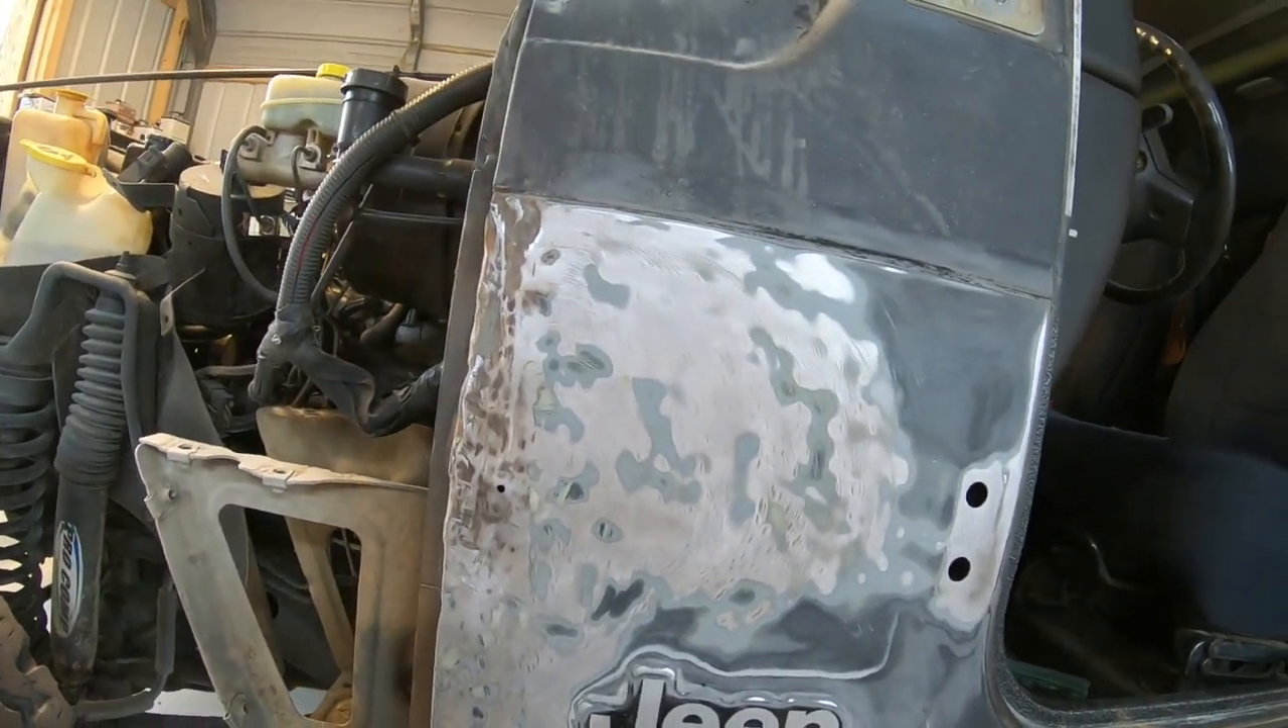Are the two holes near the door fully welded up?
No.